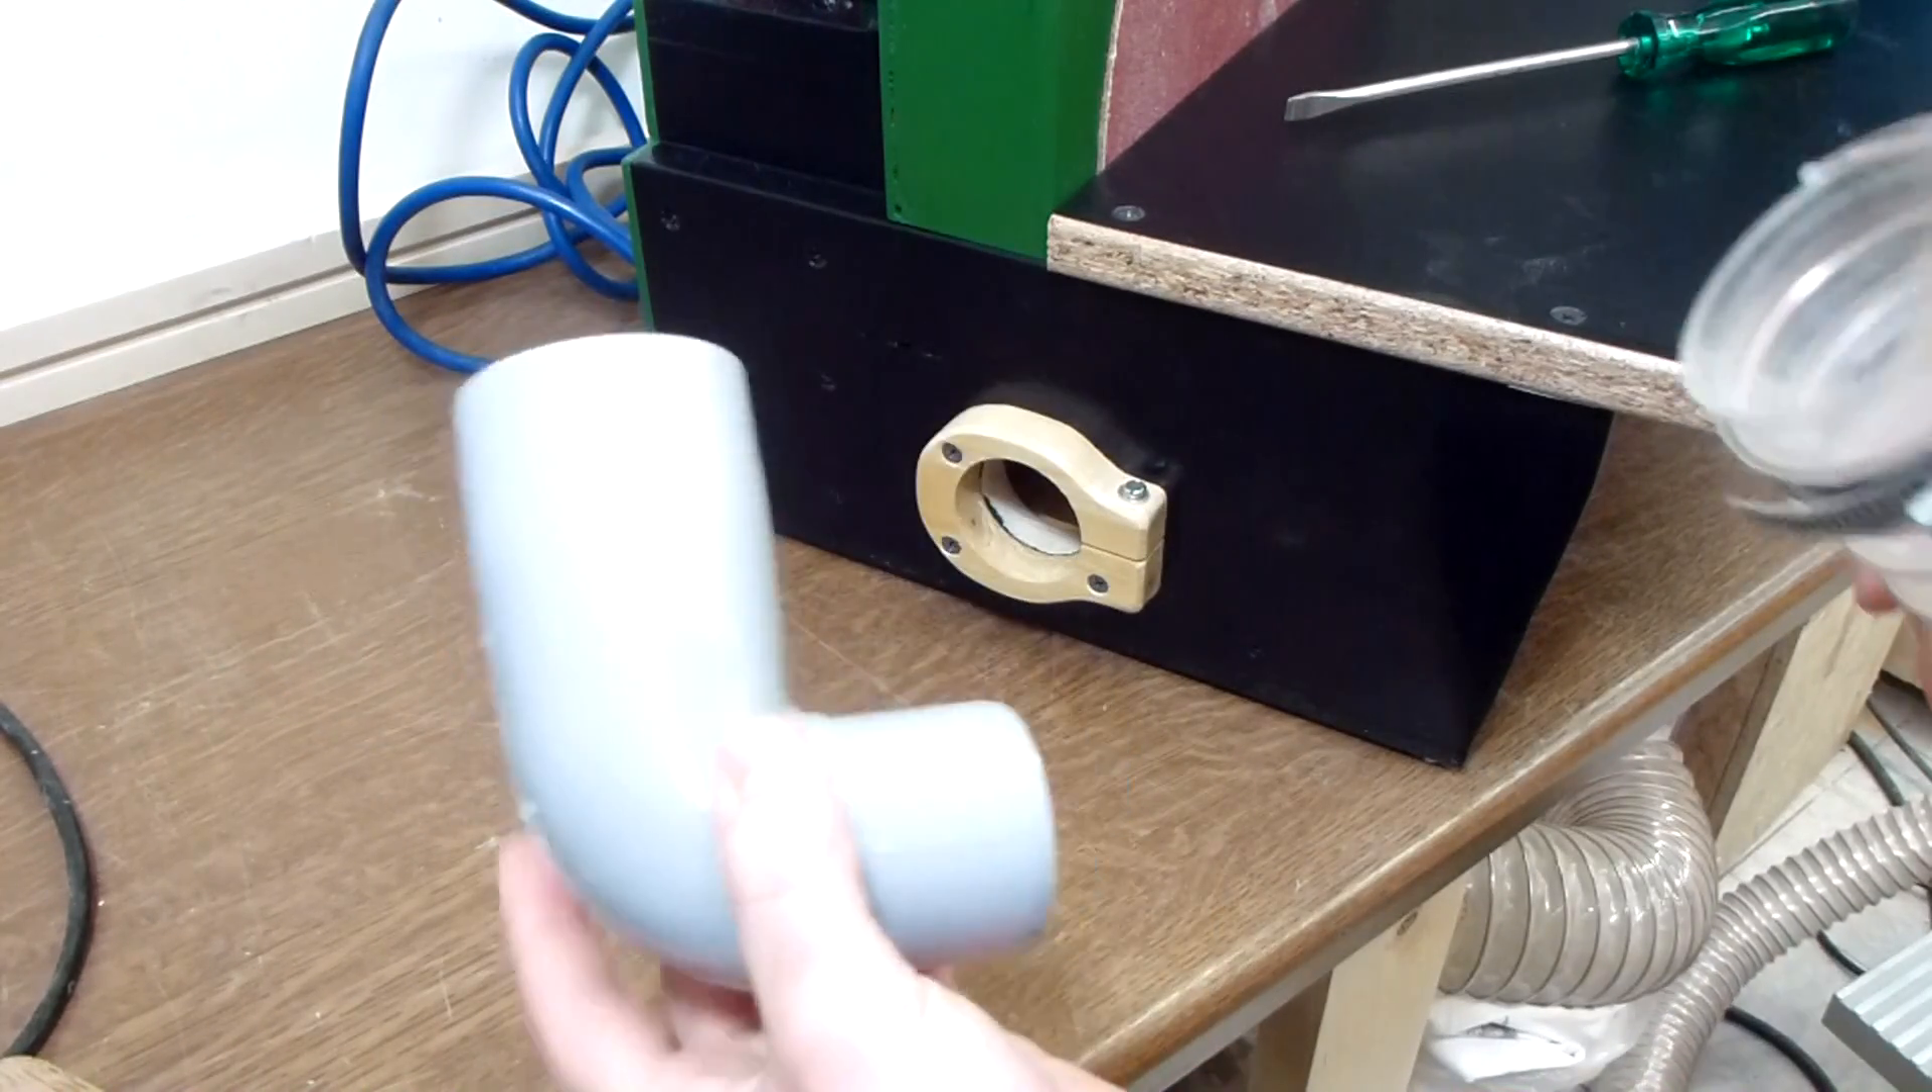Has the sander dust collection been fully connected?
No.